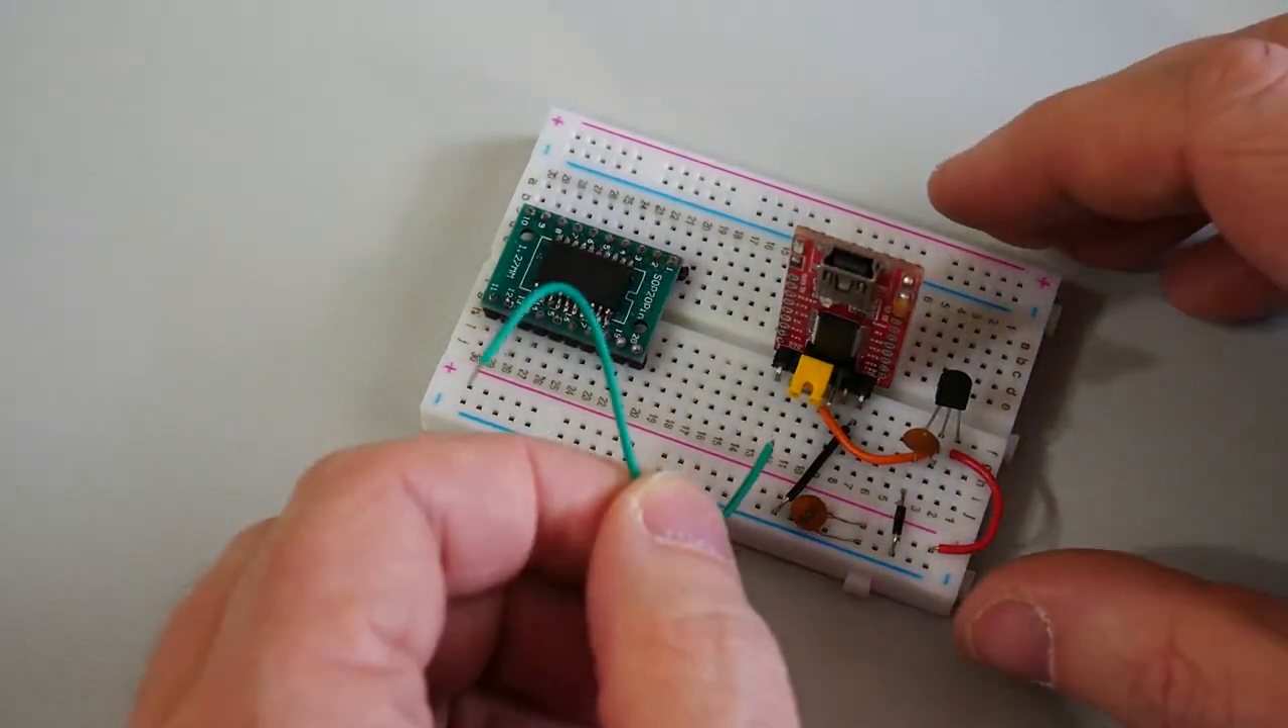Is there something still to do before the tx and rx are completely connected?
Yes.